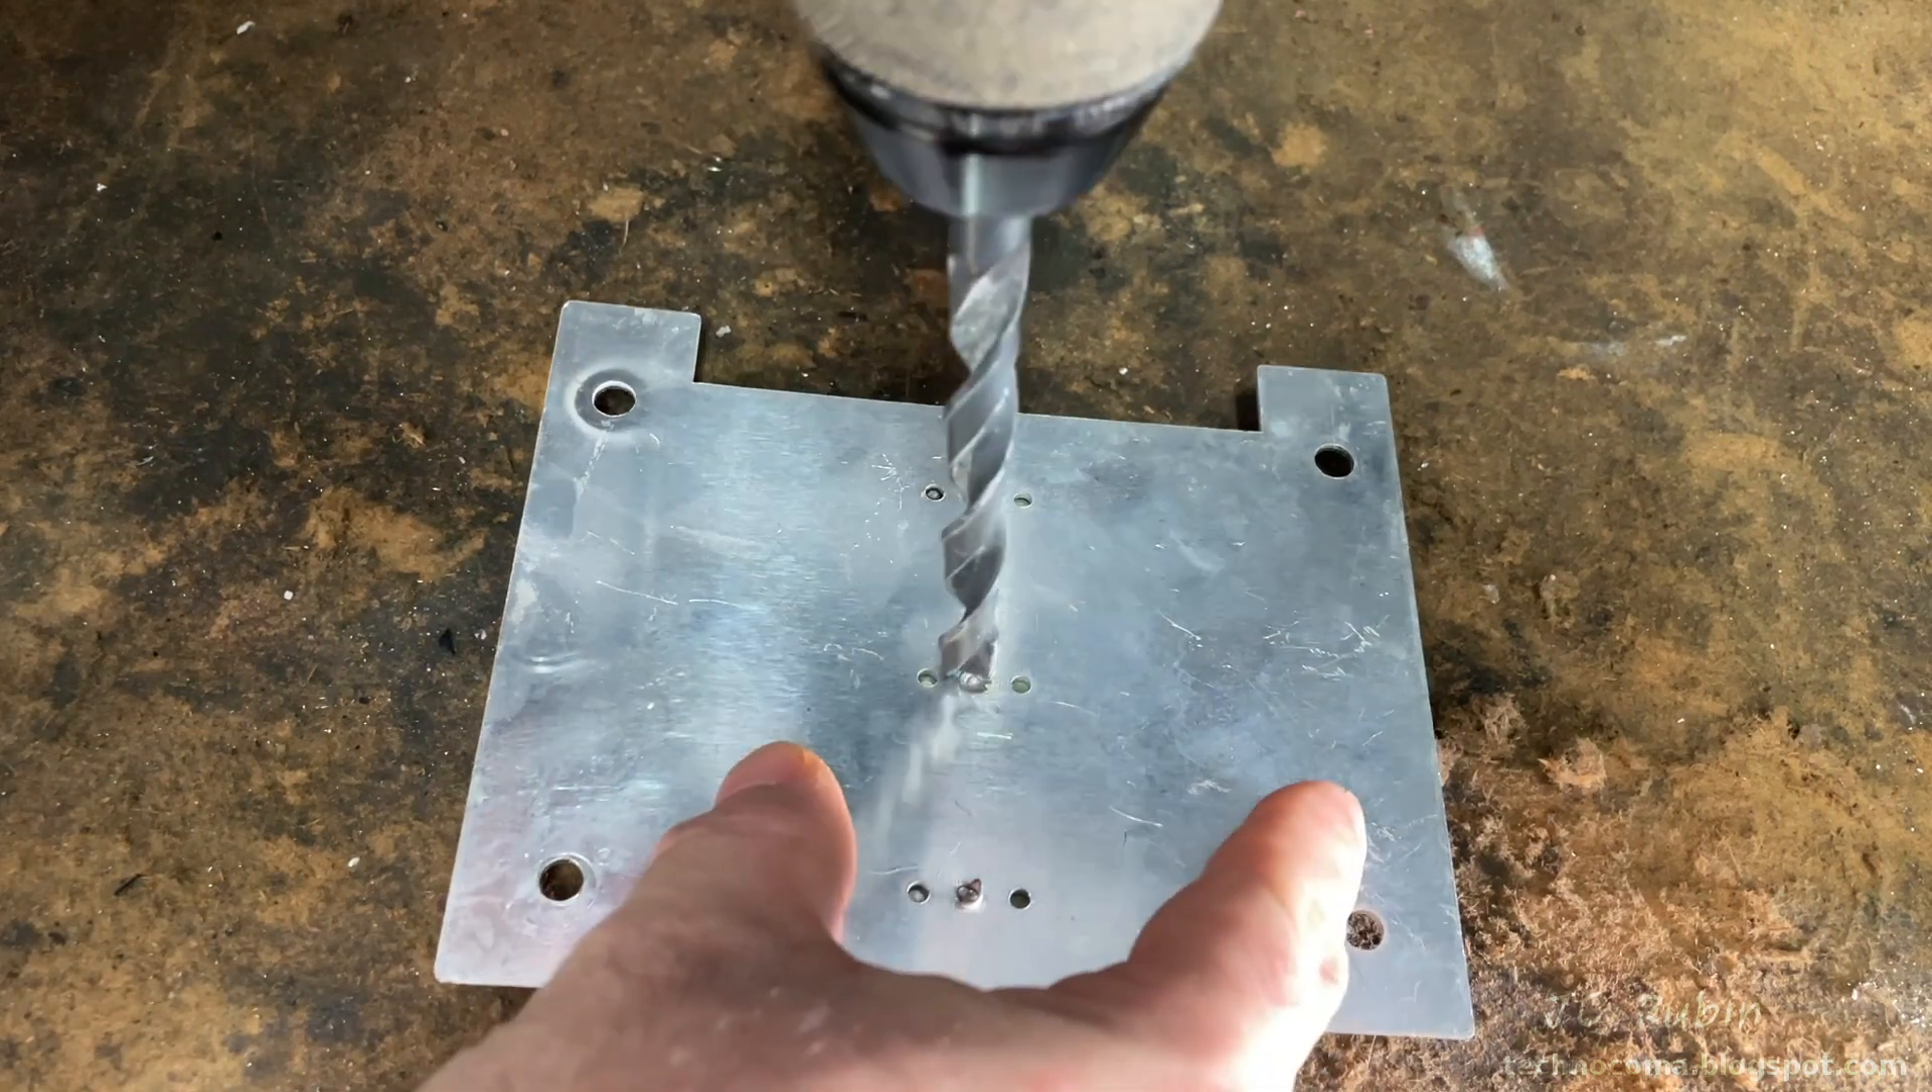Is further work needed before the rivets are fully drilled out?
Yes.